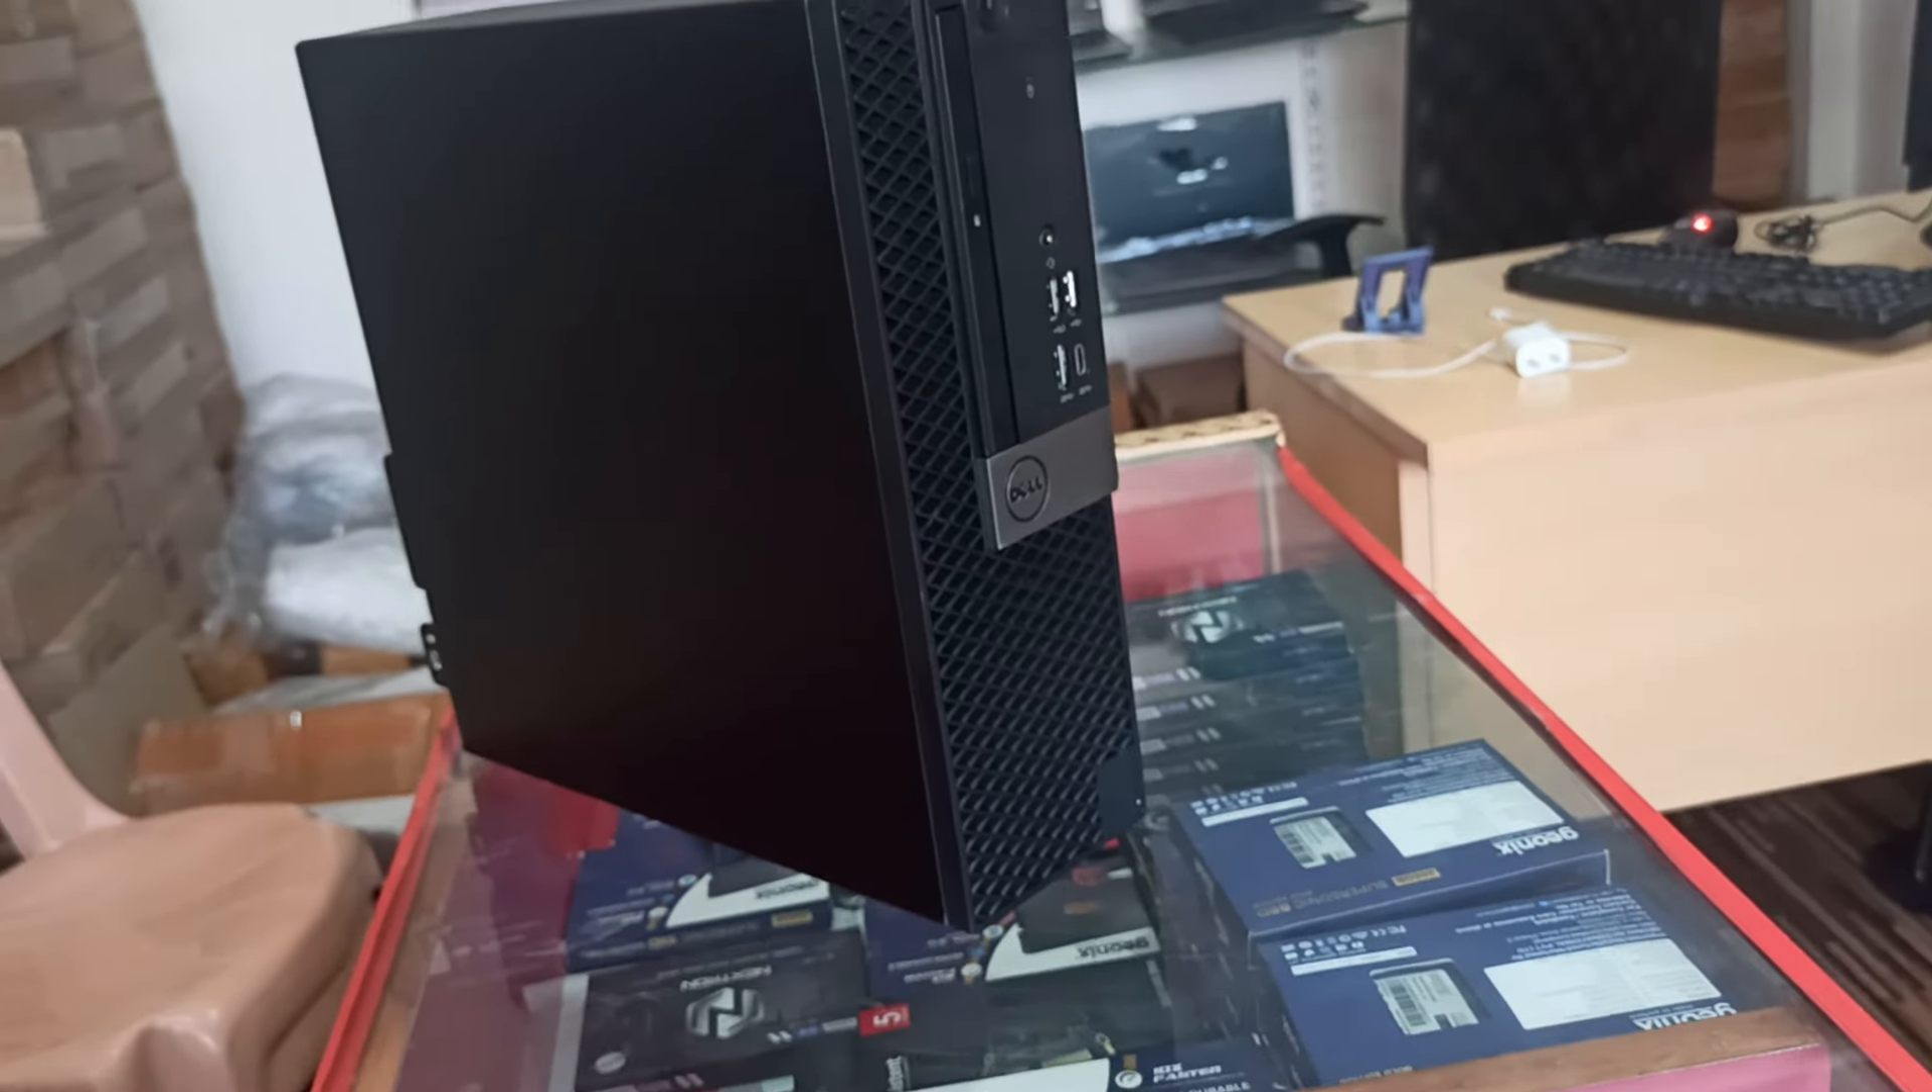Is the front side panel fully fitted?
Yes.